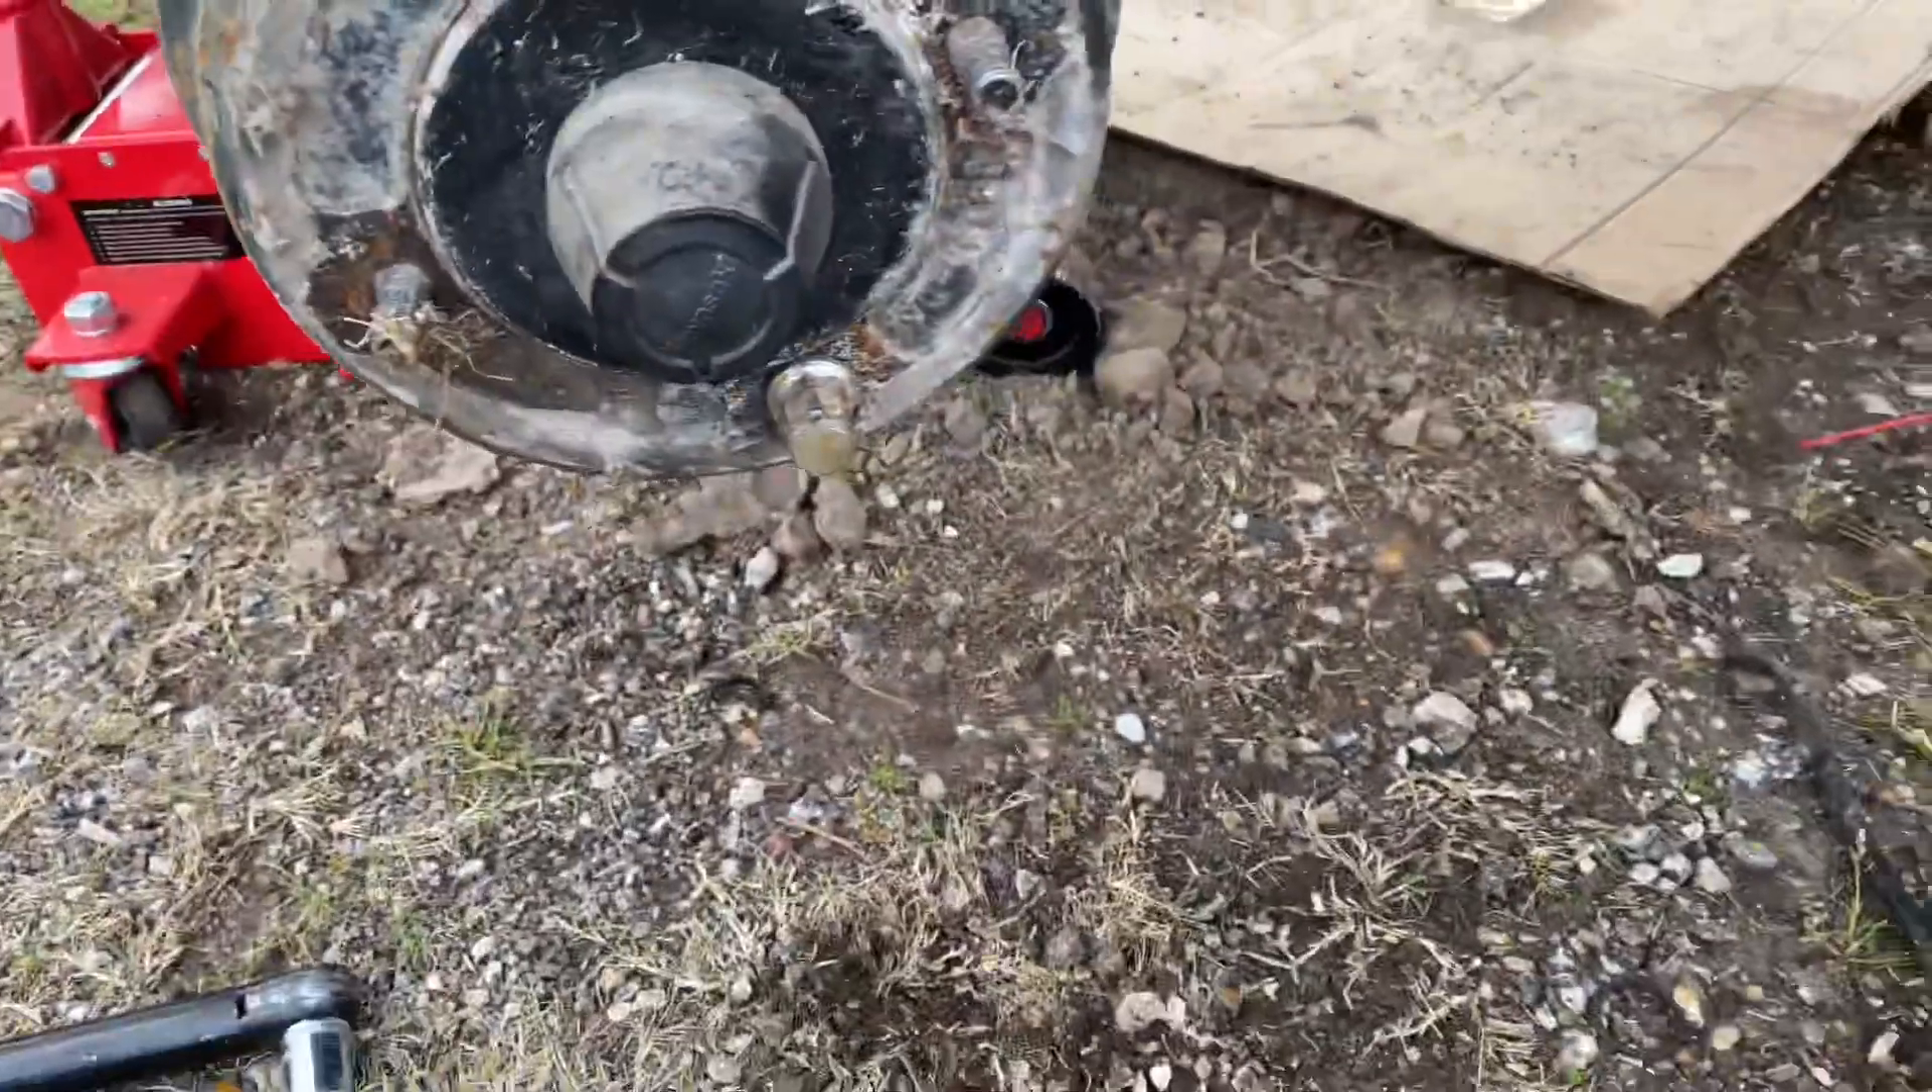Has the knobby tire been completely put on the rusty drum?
No.